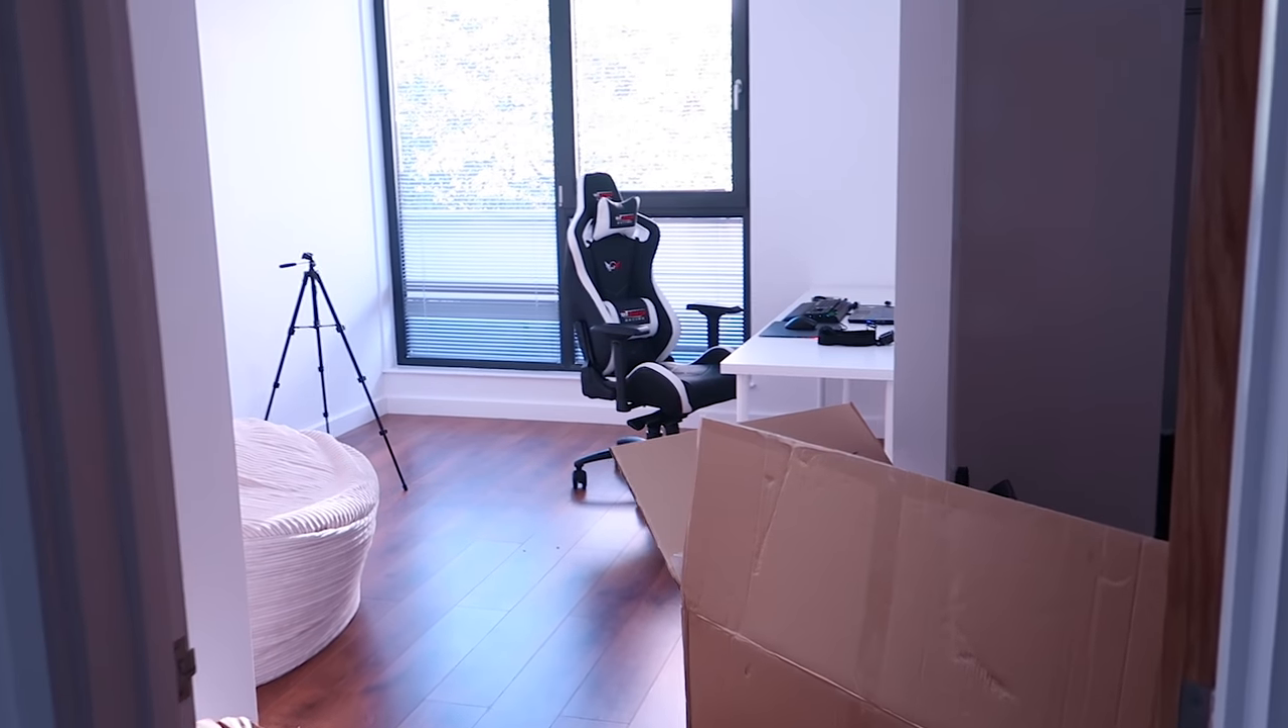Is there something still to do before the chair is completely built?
No.